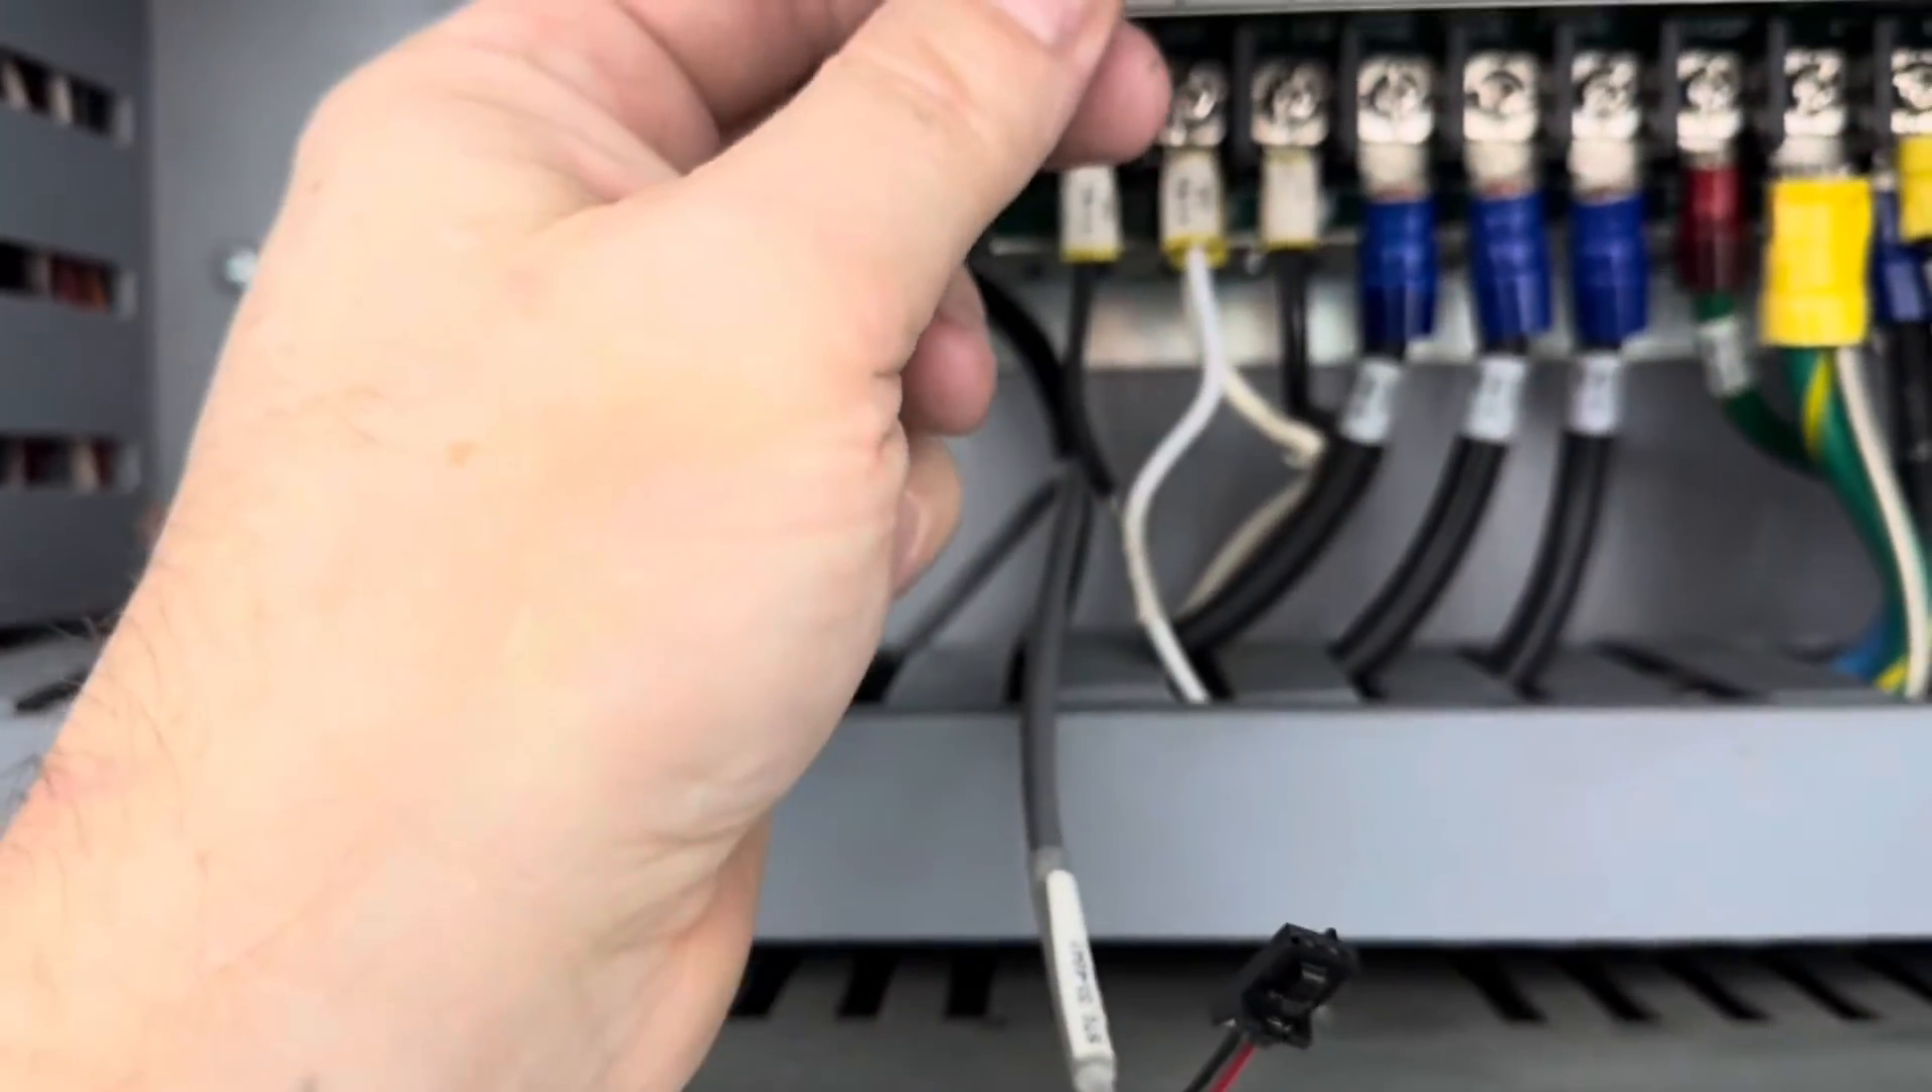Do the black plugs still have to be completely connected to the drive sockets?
Yes.